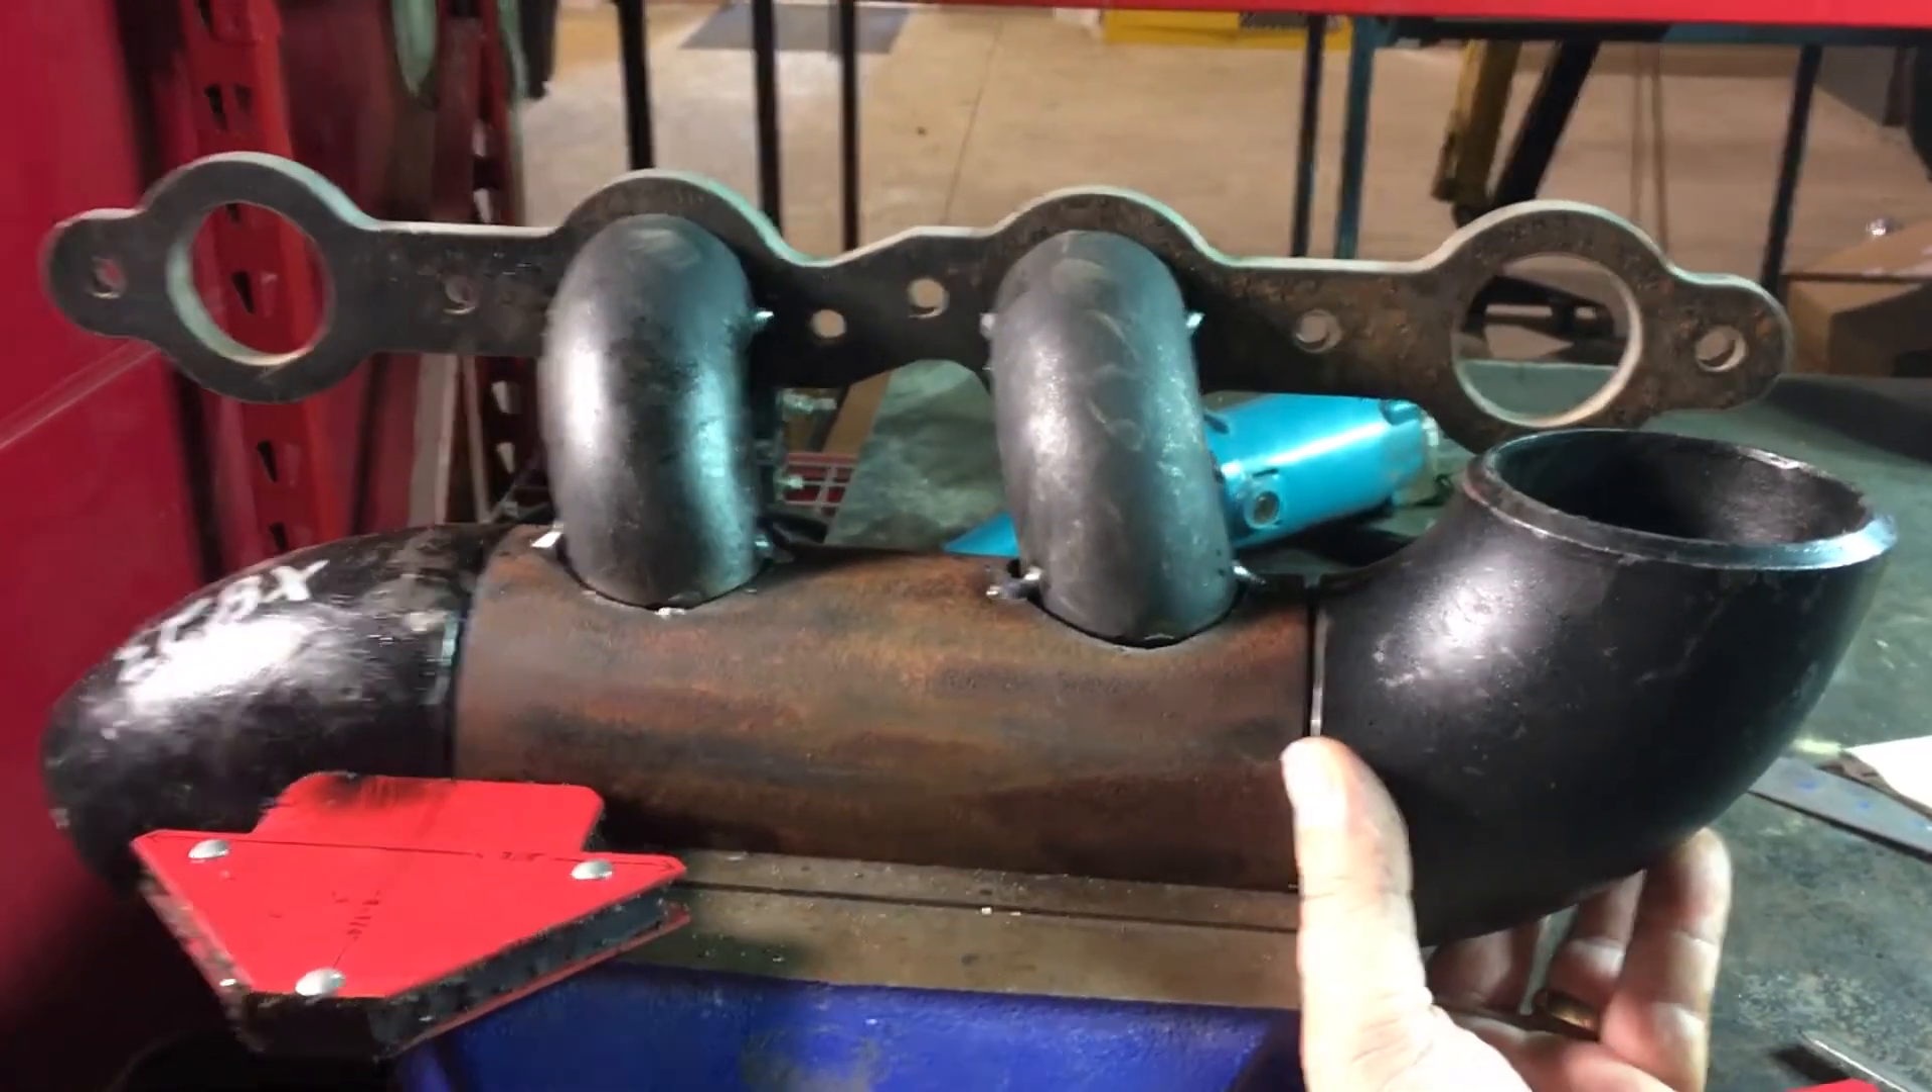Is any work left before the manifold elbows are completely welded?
Yes.